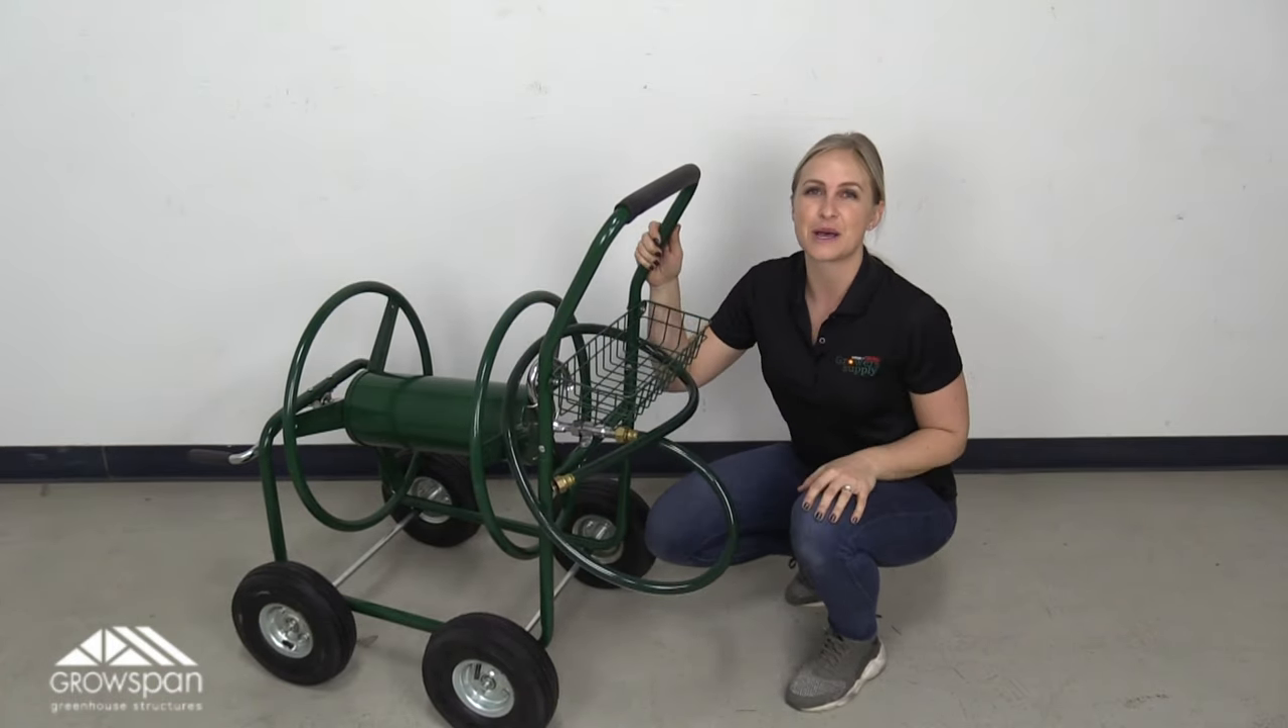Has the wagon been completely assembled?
Yes.